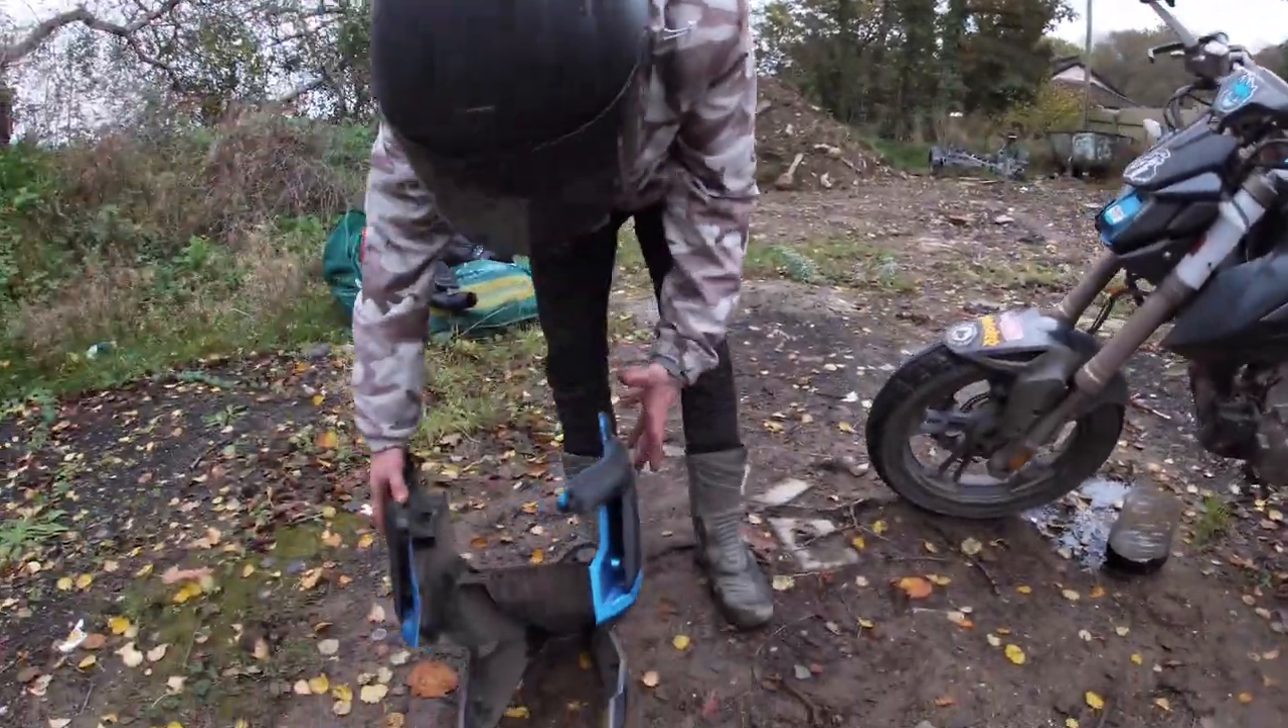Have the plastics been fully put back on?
No.